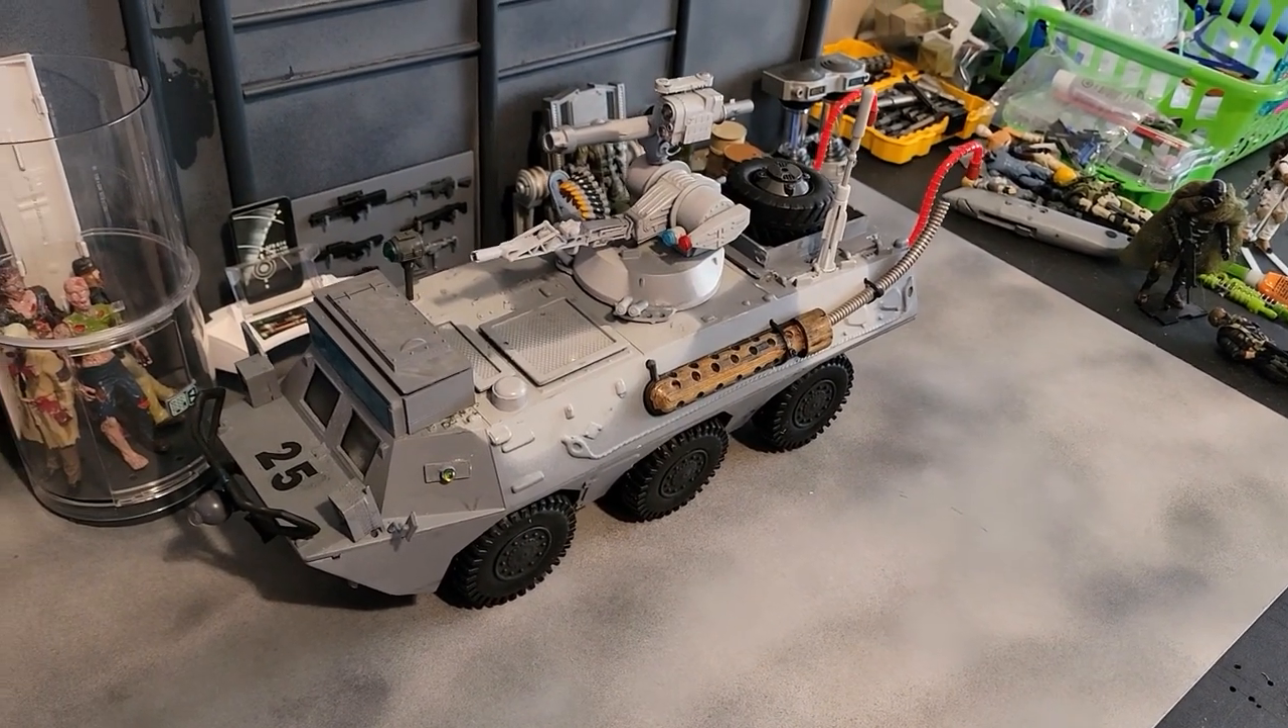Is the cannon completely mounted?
Yes.